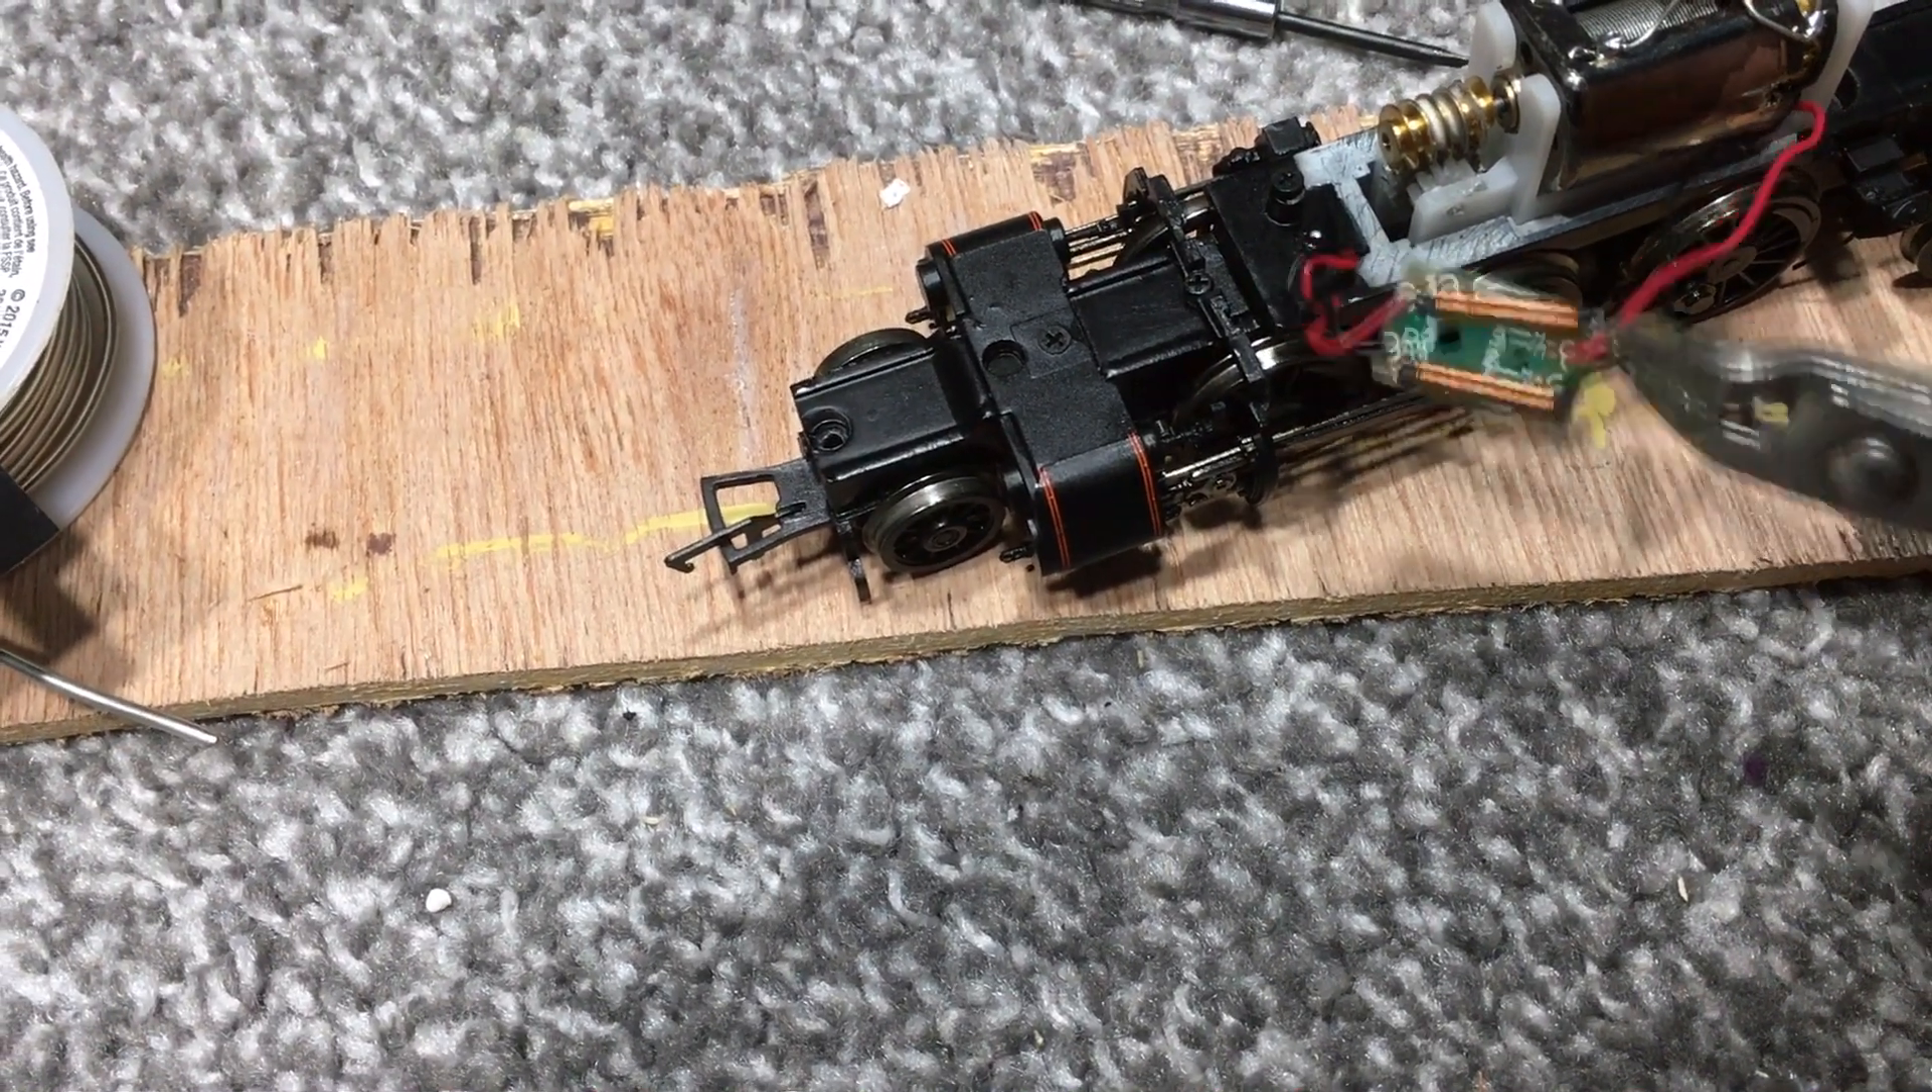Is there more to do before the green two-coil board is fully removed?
Yes.